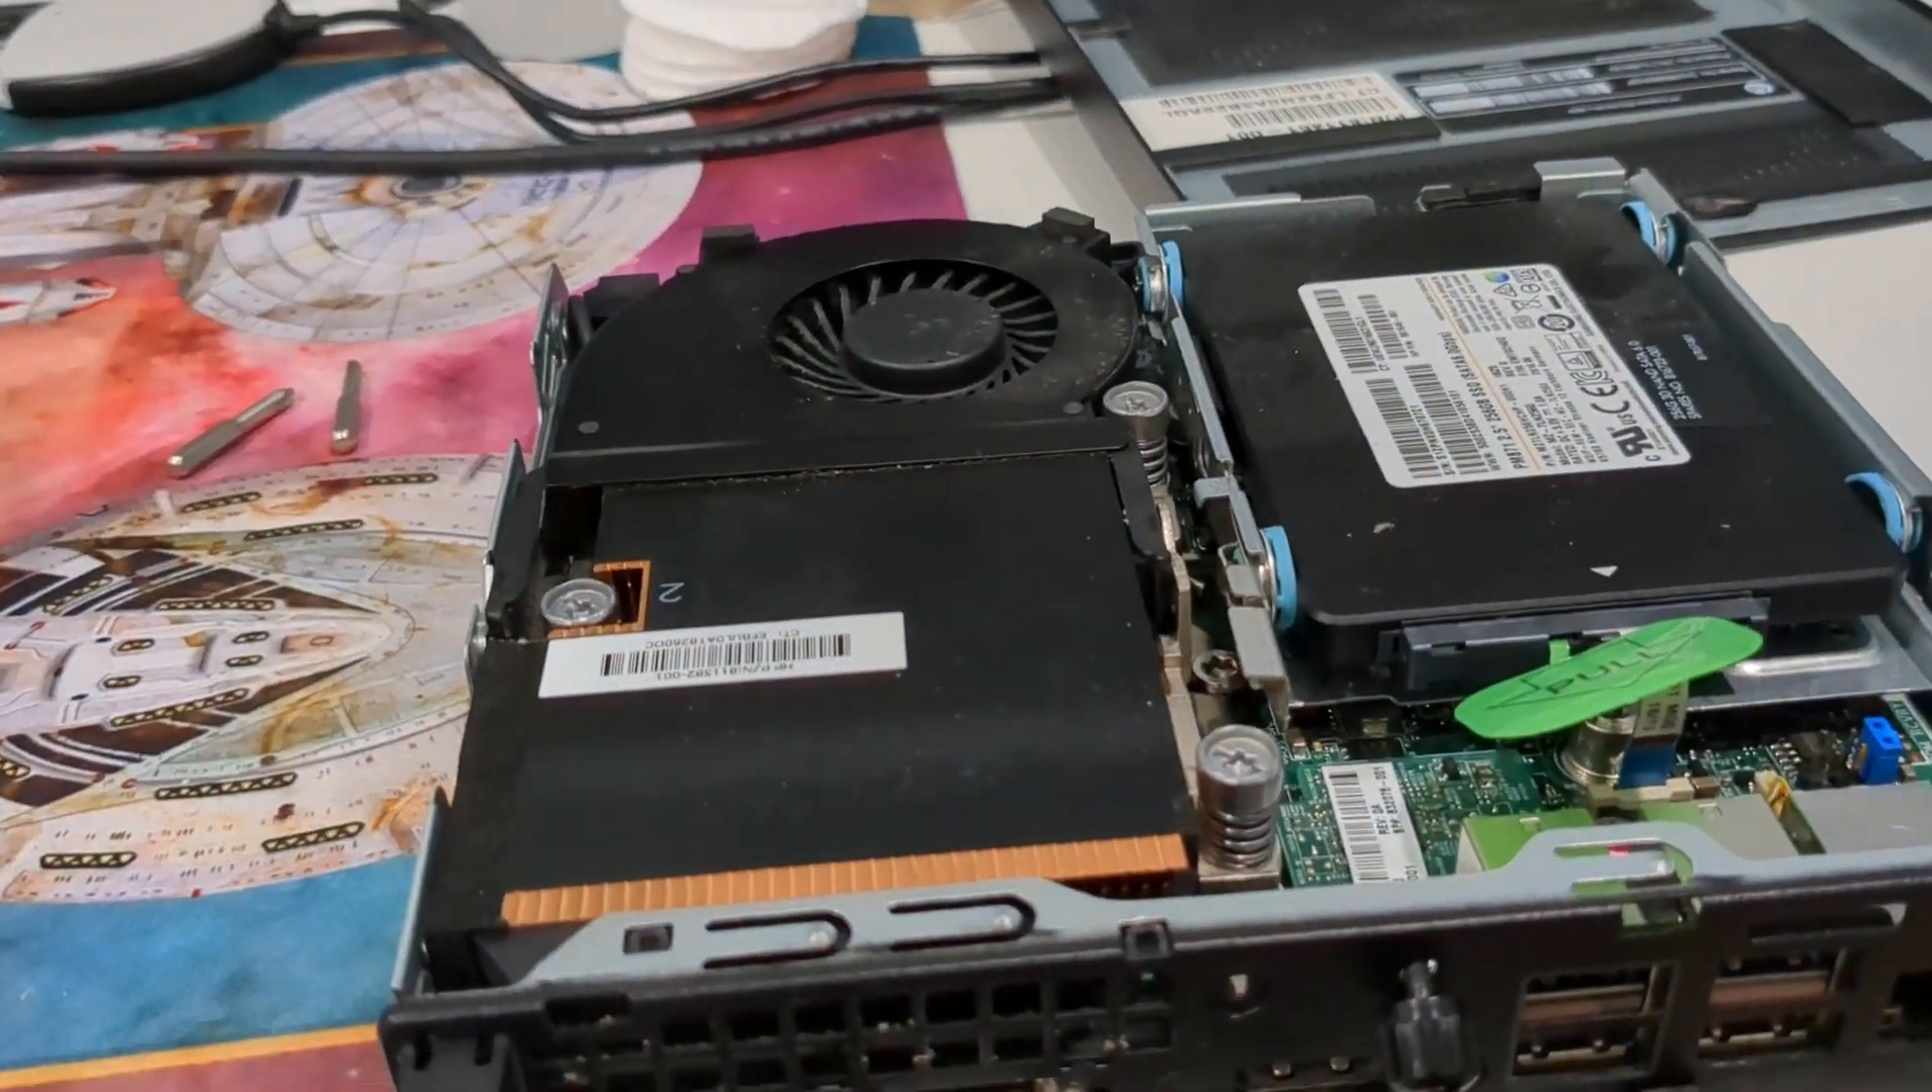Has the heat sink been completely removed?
No.